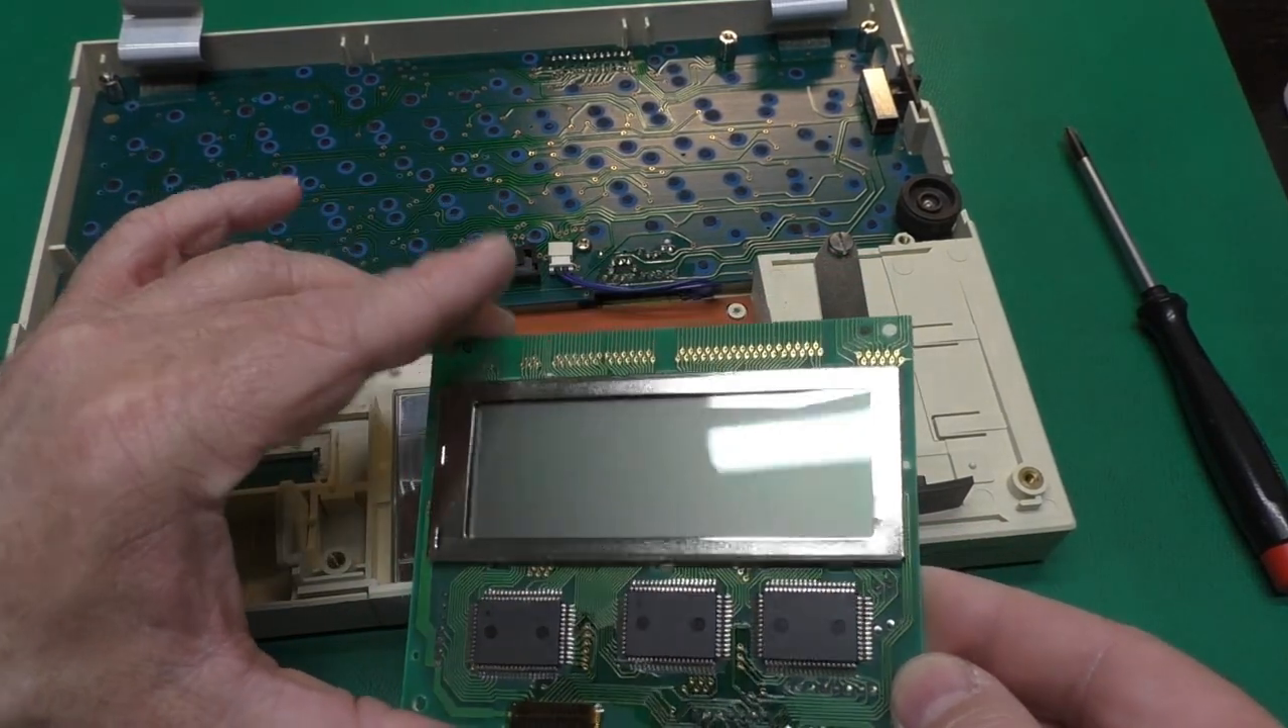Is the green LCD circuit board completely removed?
Yes.